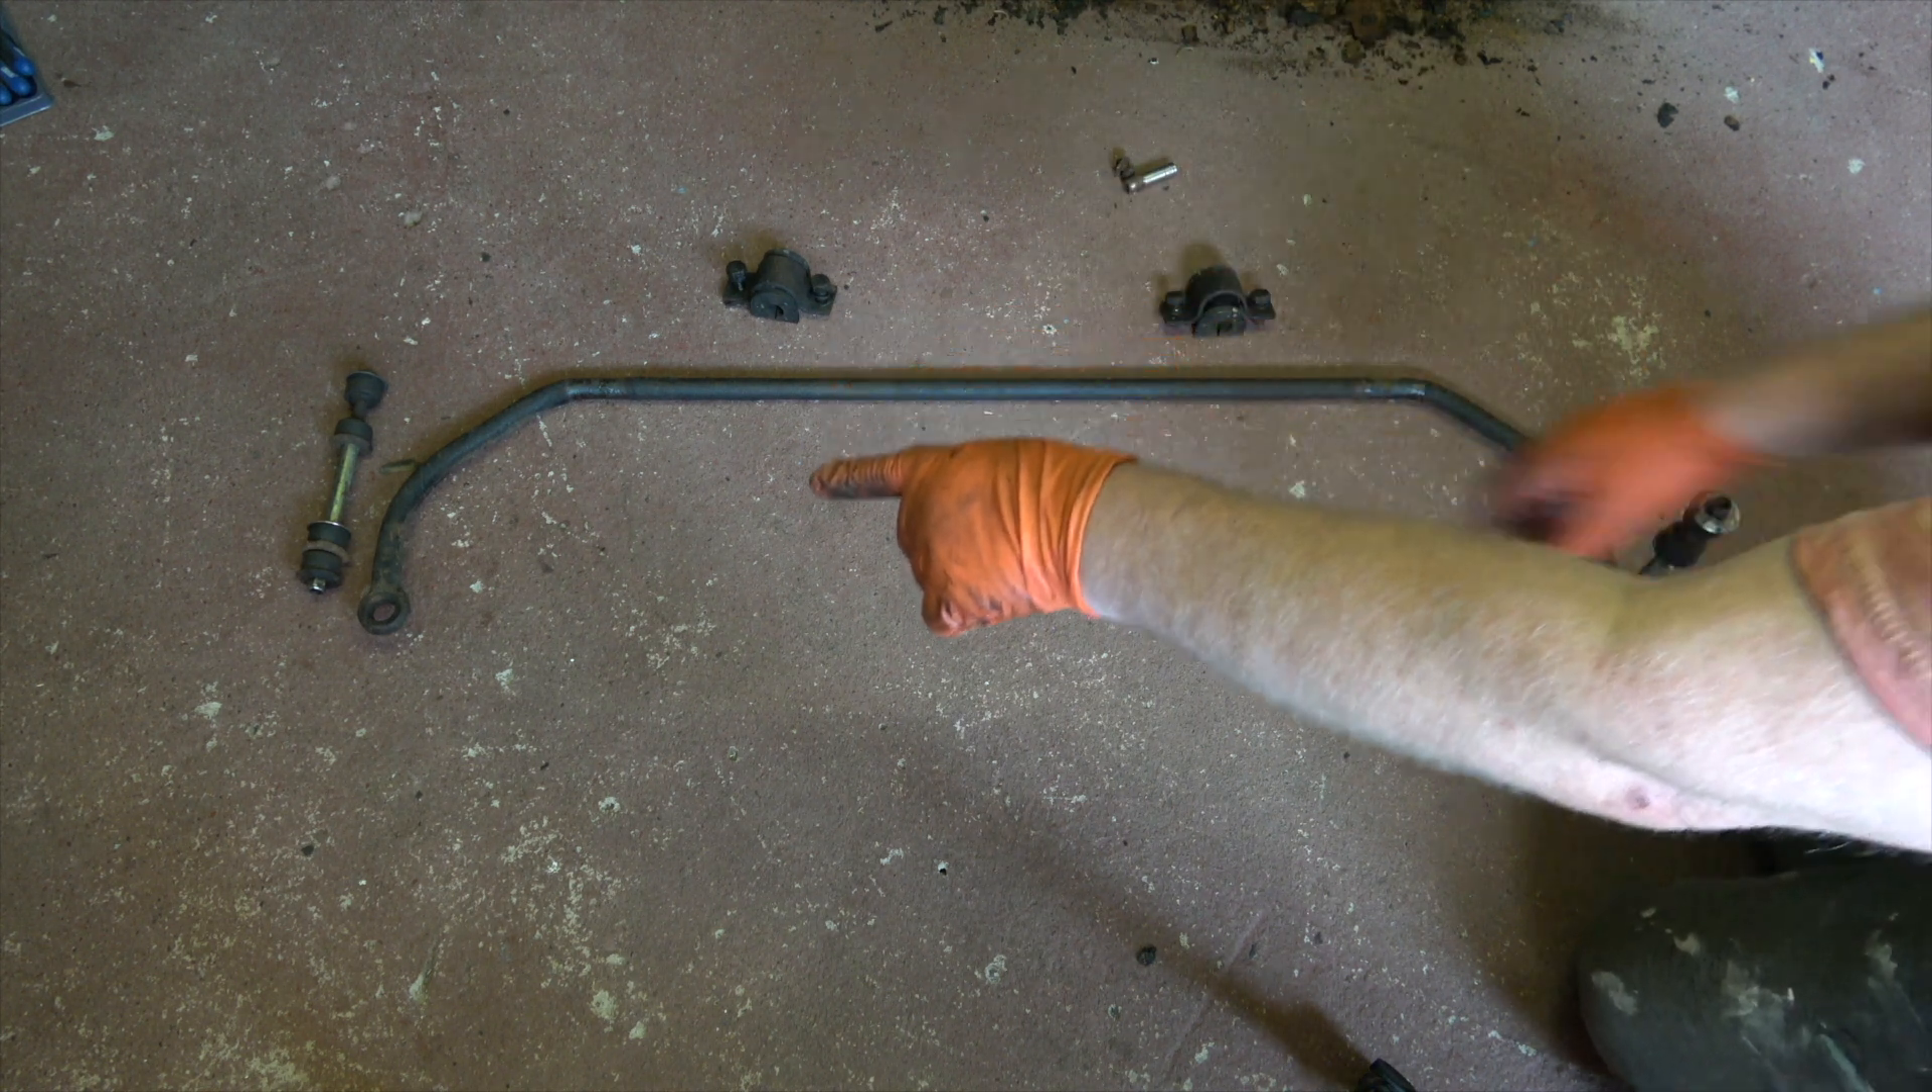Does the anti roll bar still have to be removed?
No.